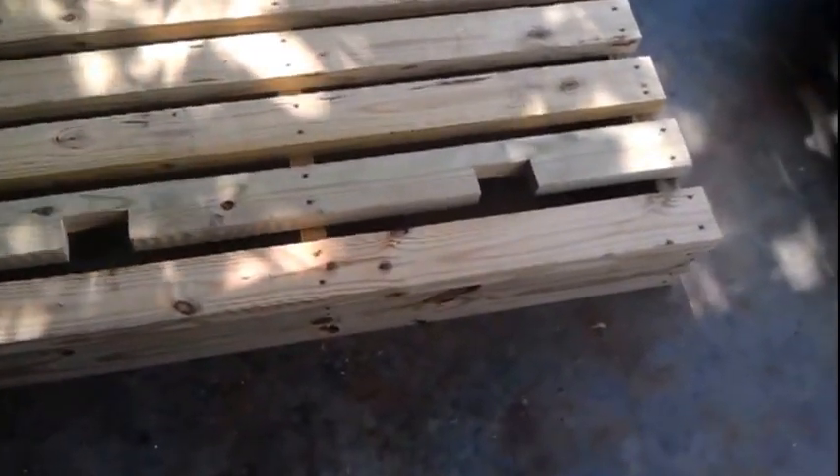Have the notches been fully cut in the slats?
Yes.